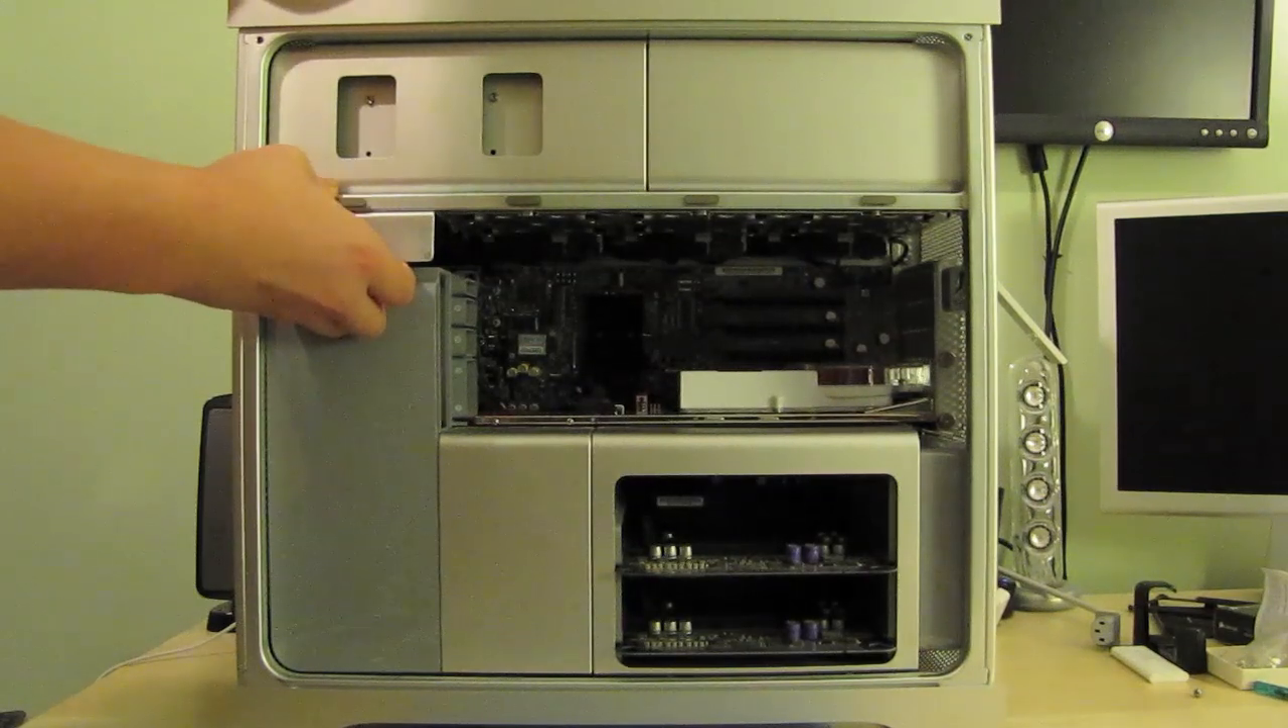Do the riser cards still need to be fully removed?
Yes.